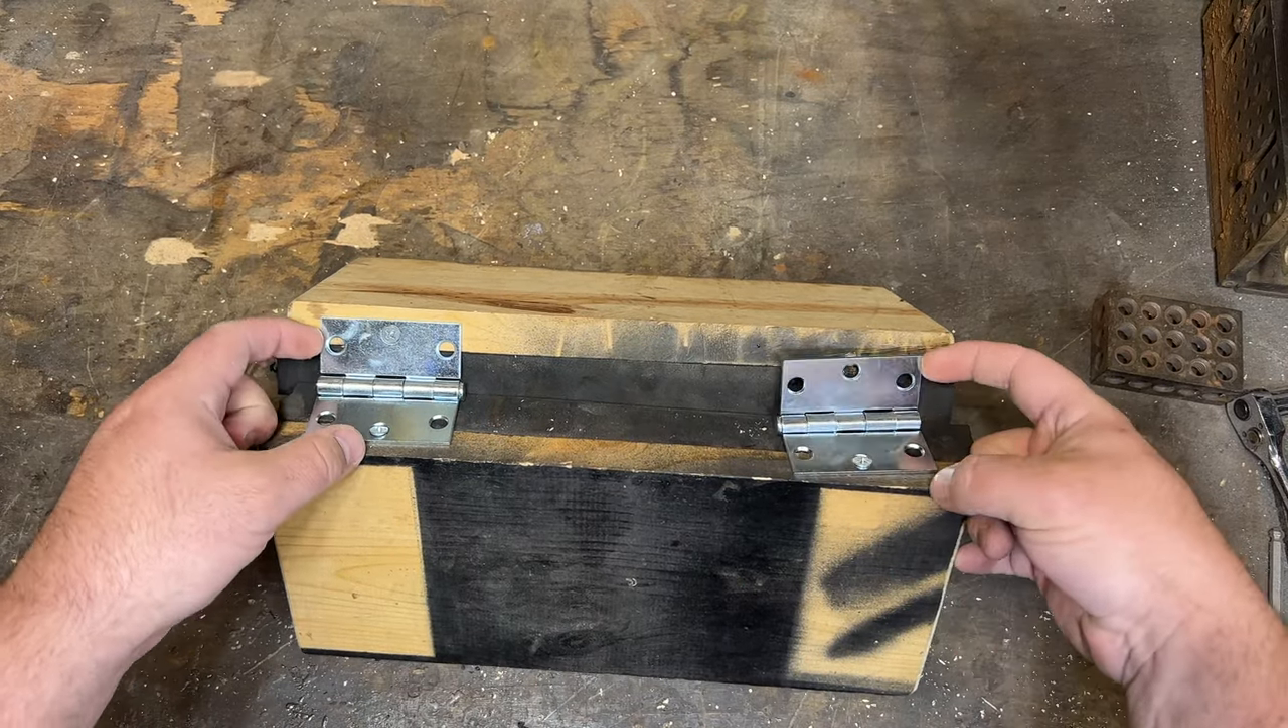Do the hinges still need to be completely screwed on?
Yes.